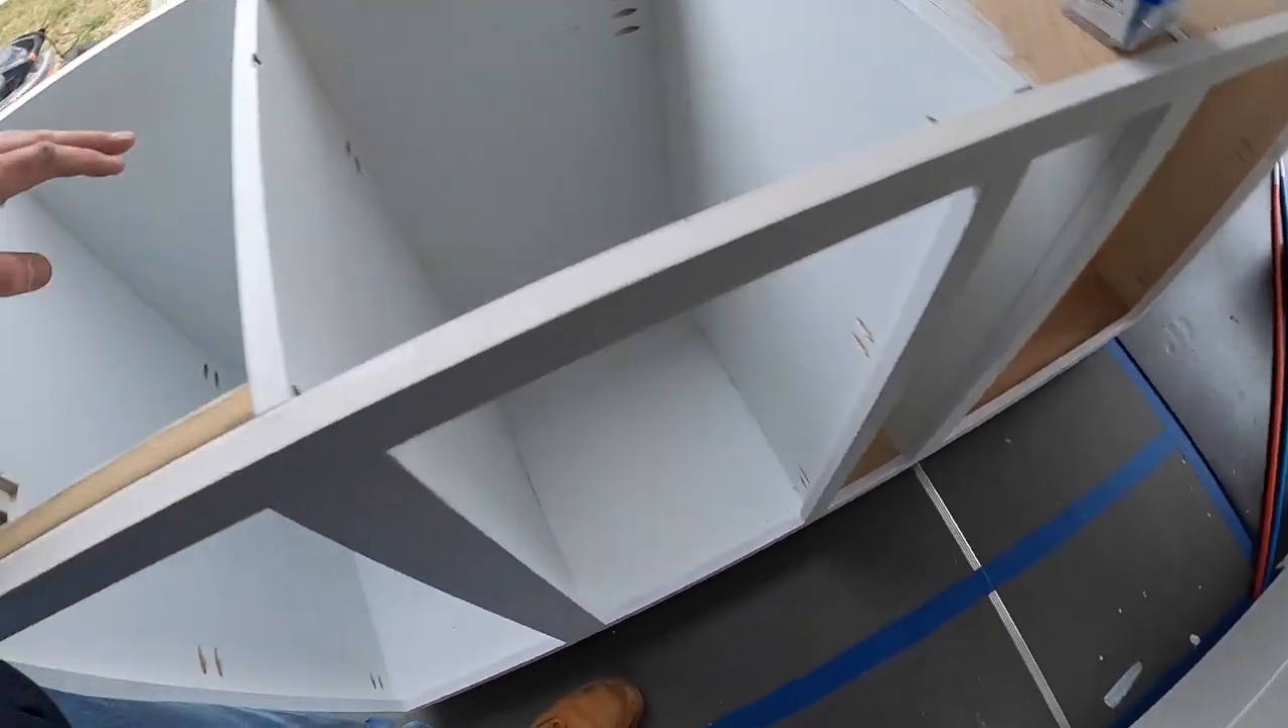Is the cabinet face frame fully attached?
Yes.